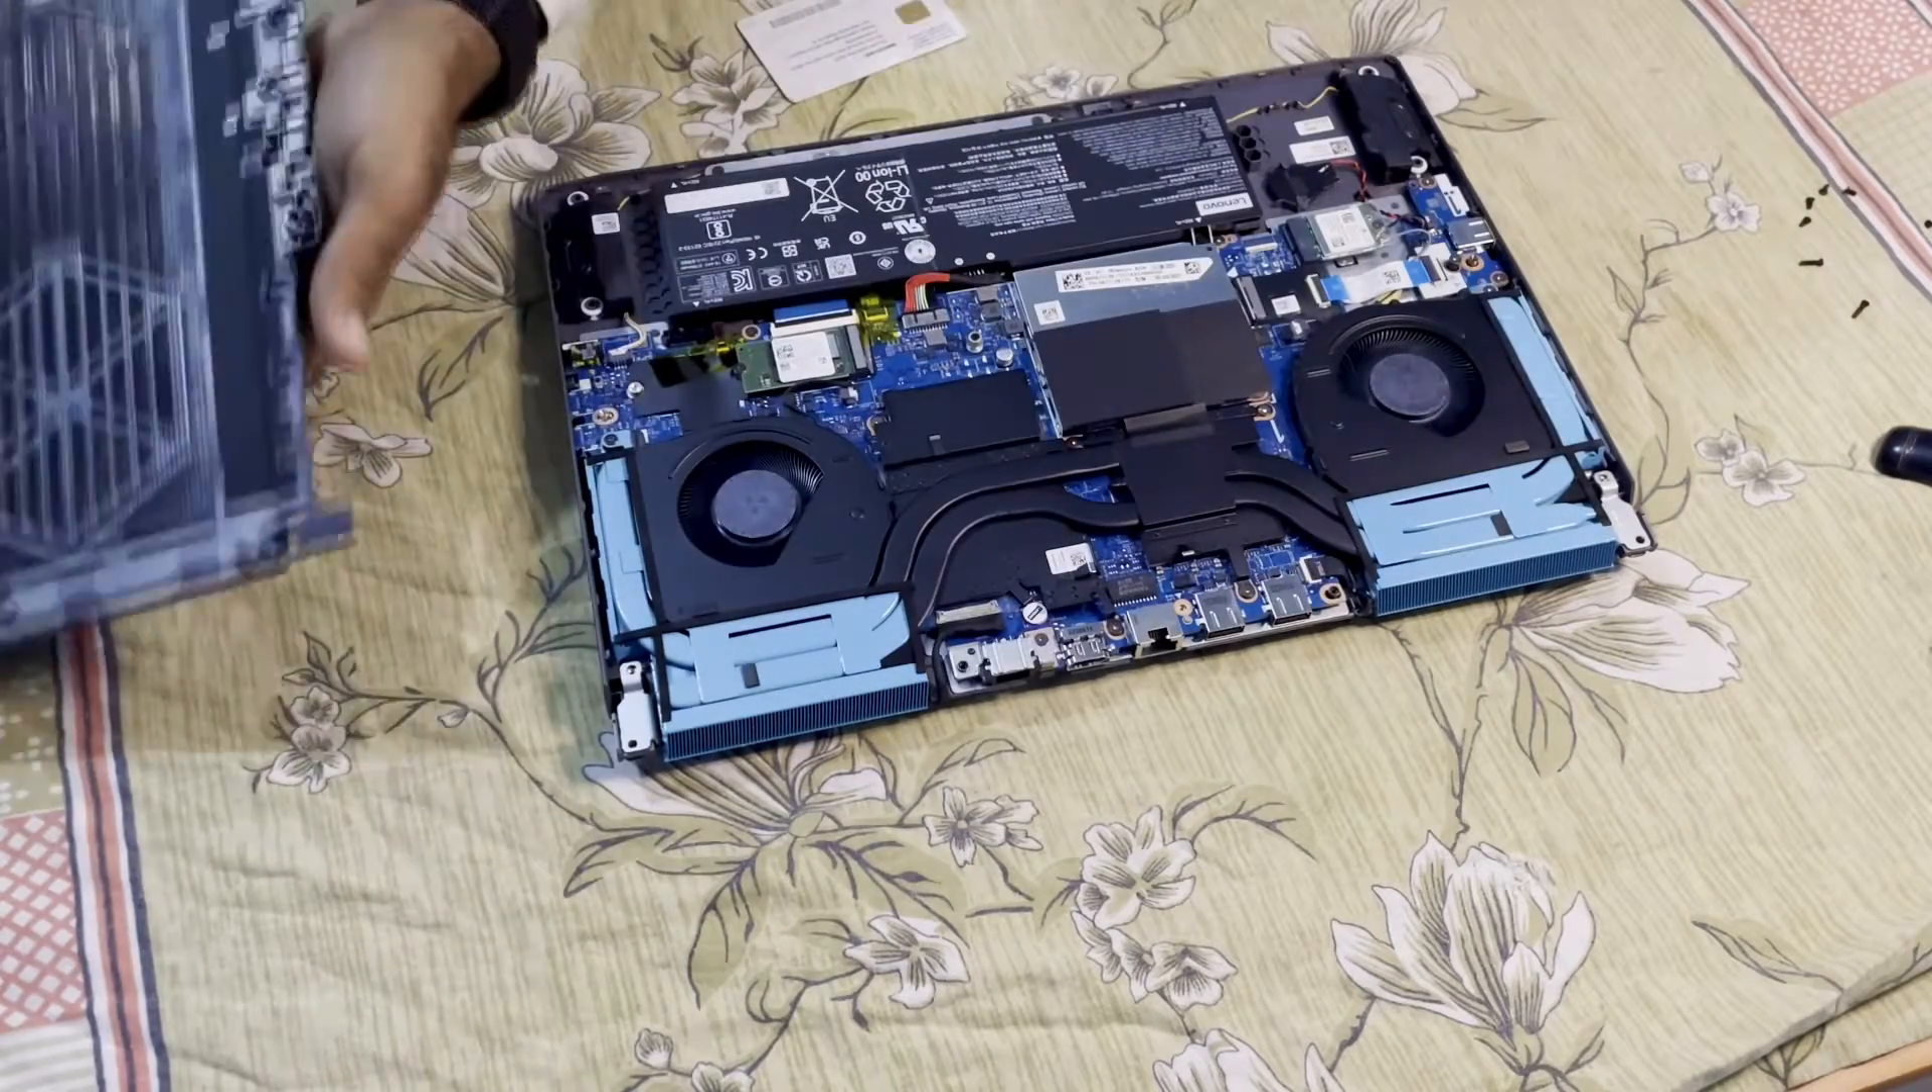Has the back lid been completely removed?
Yes.